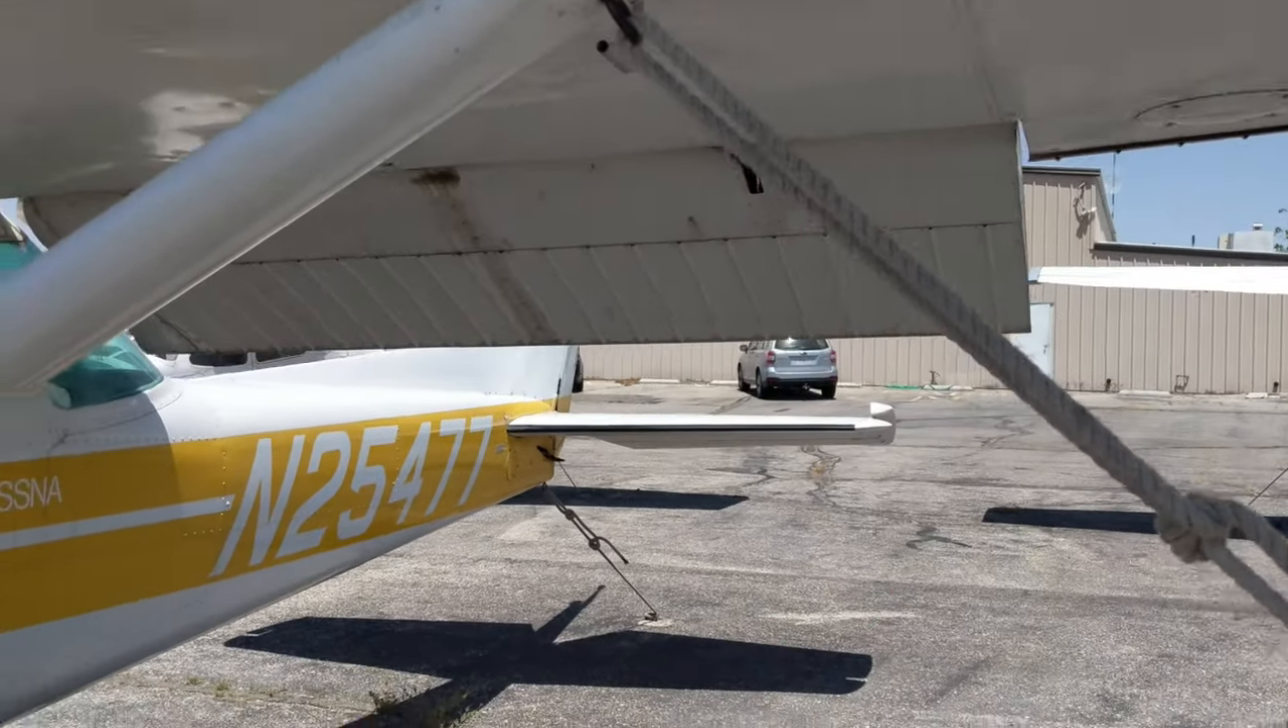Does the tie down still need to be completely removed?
Yes.